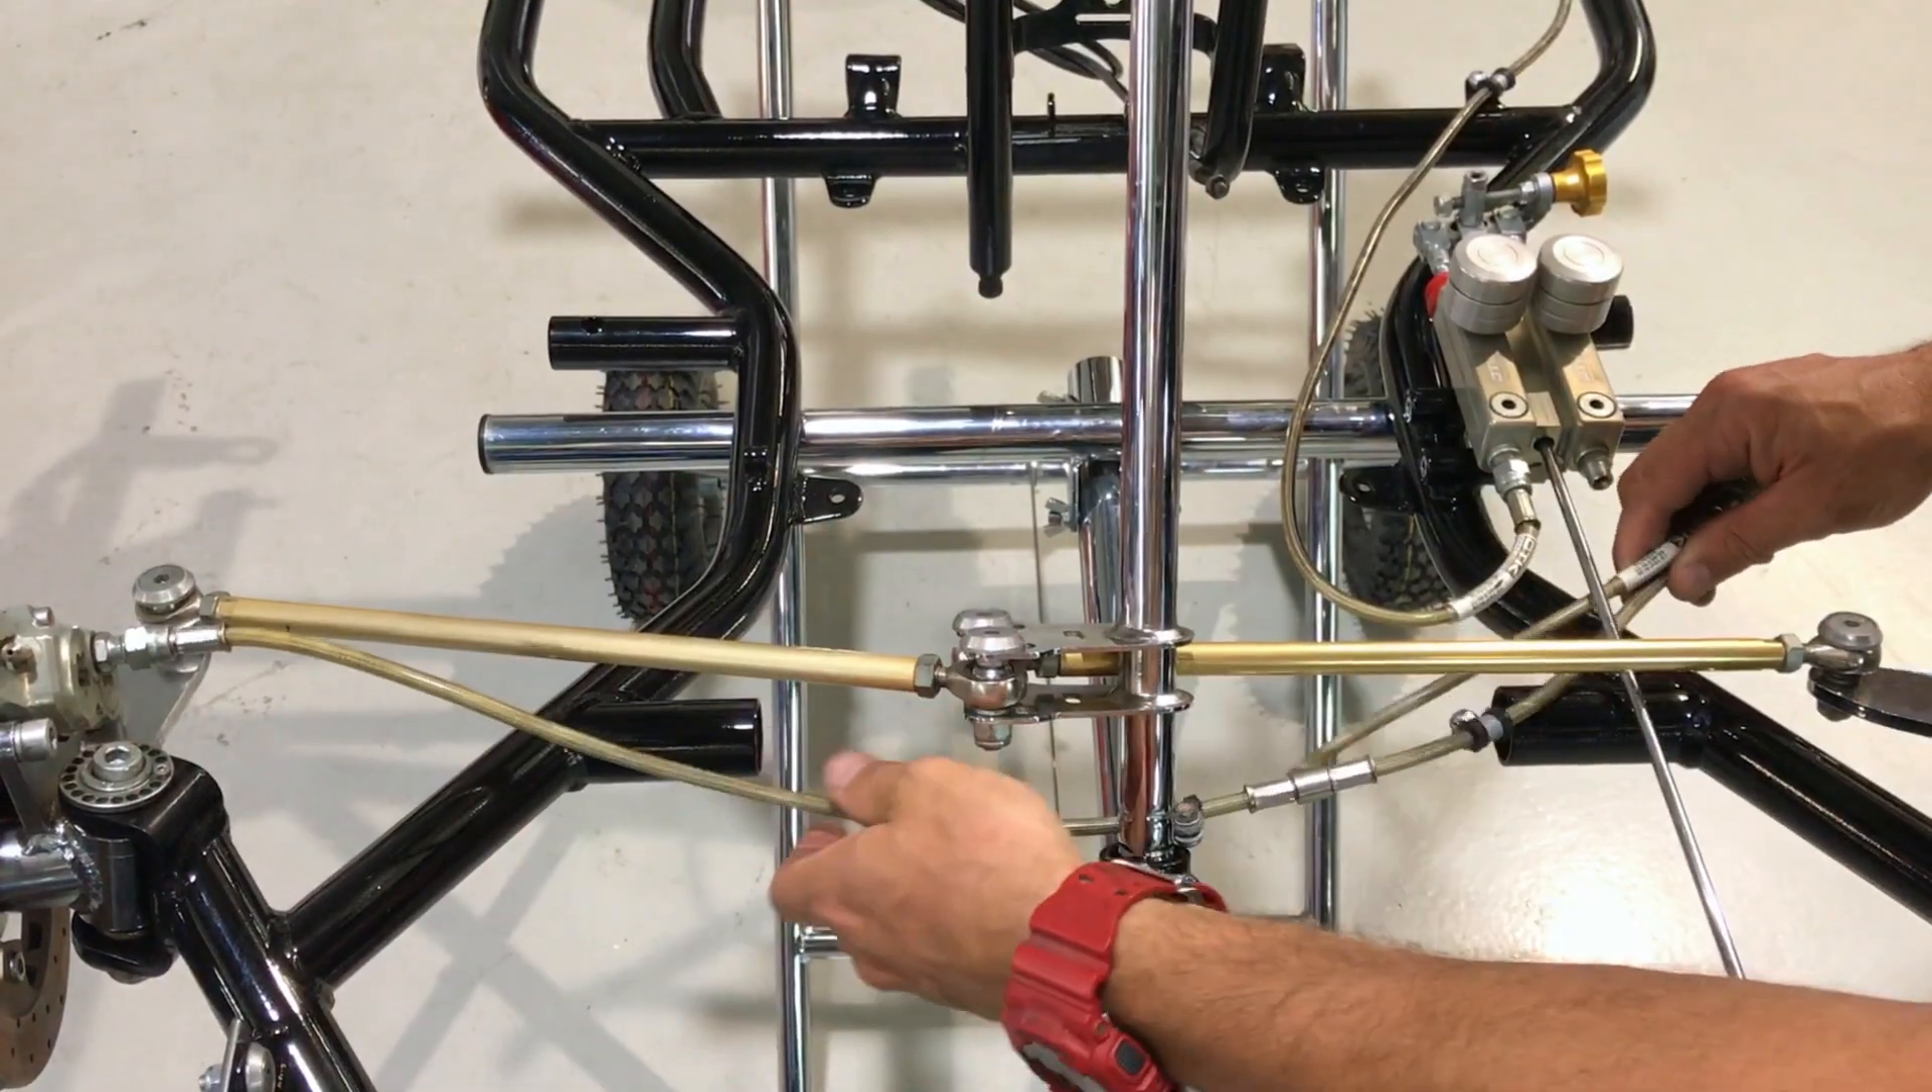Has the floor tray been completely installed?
No.